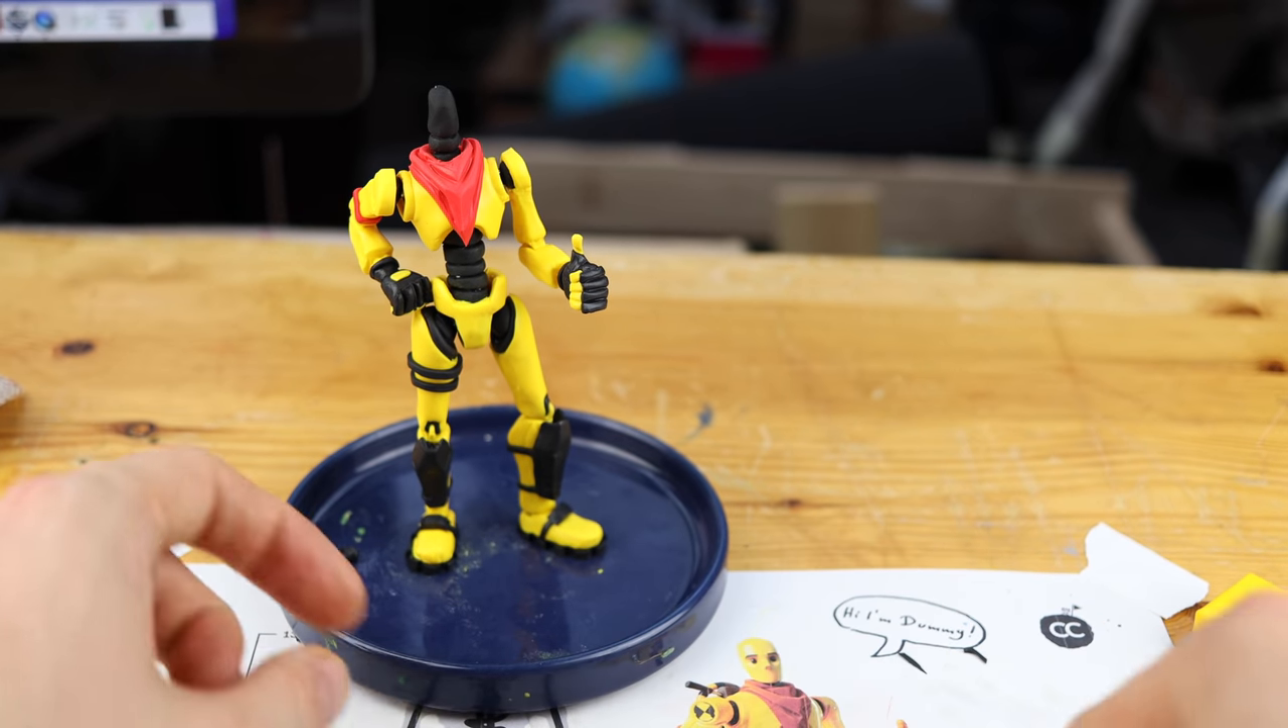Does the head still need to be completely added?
Yes.